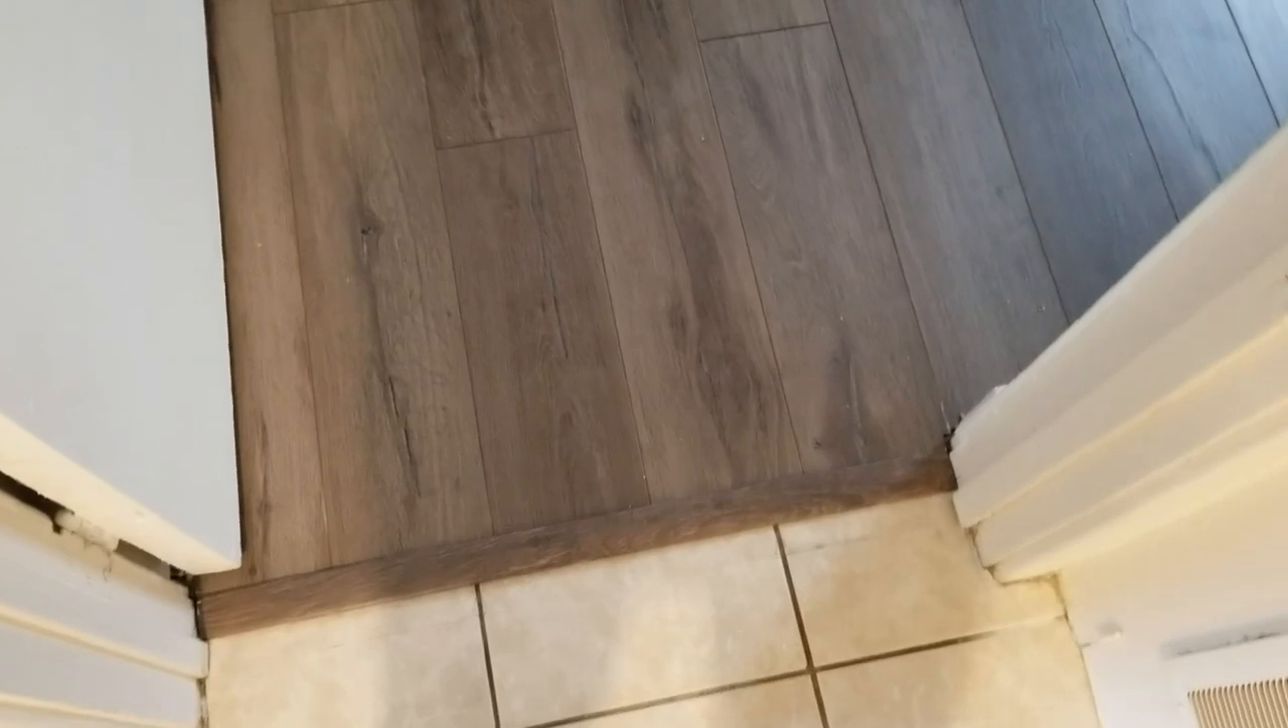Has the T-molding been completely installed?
Yes.